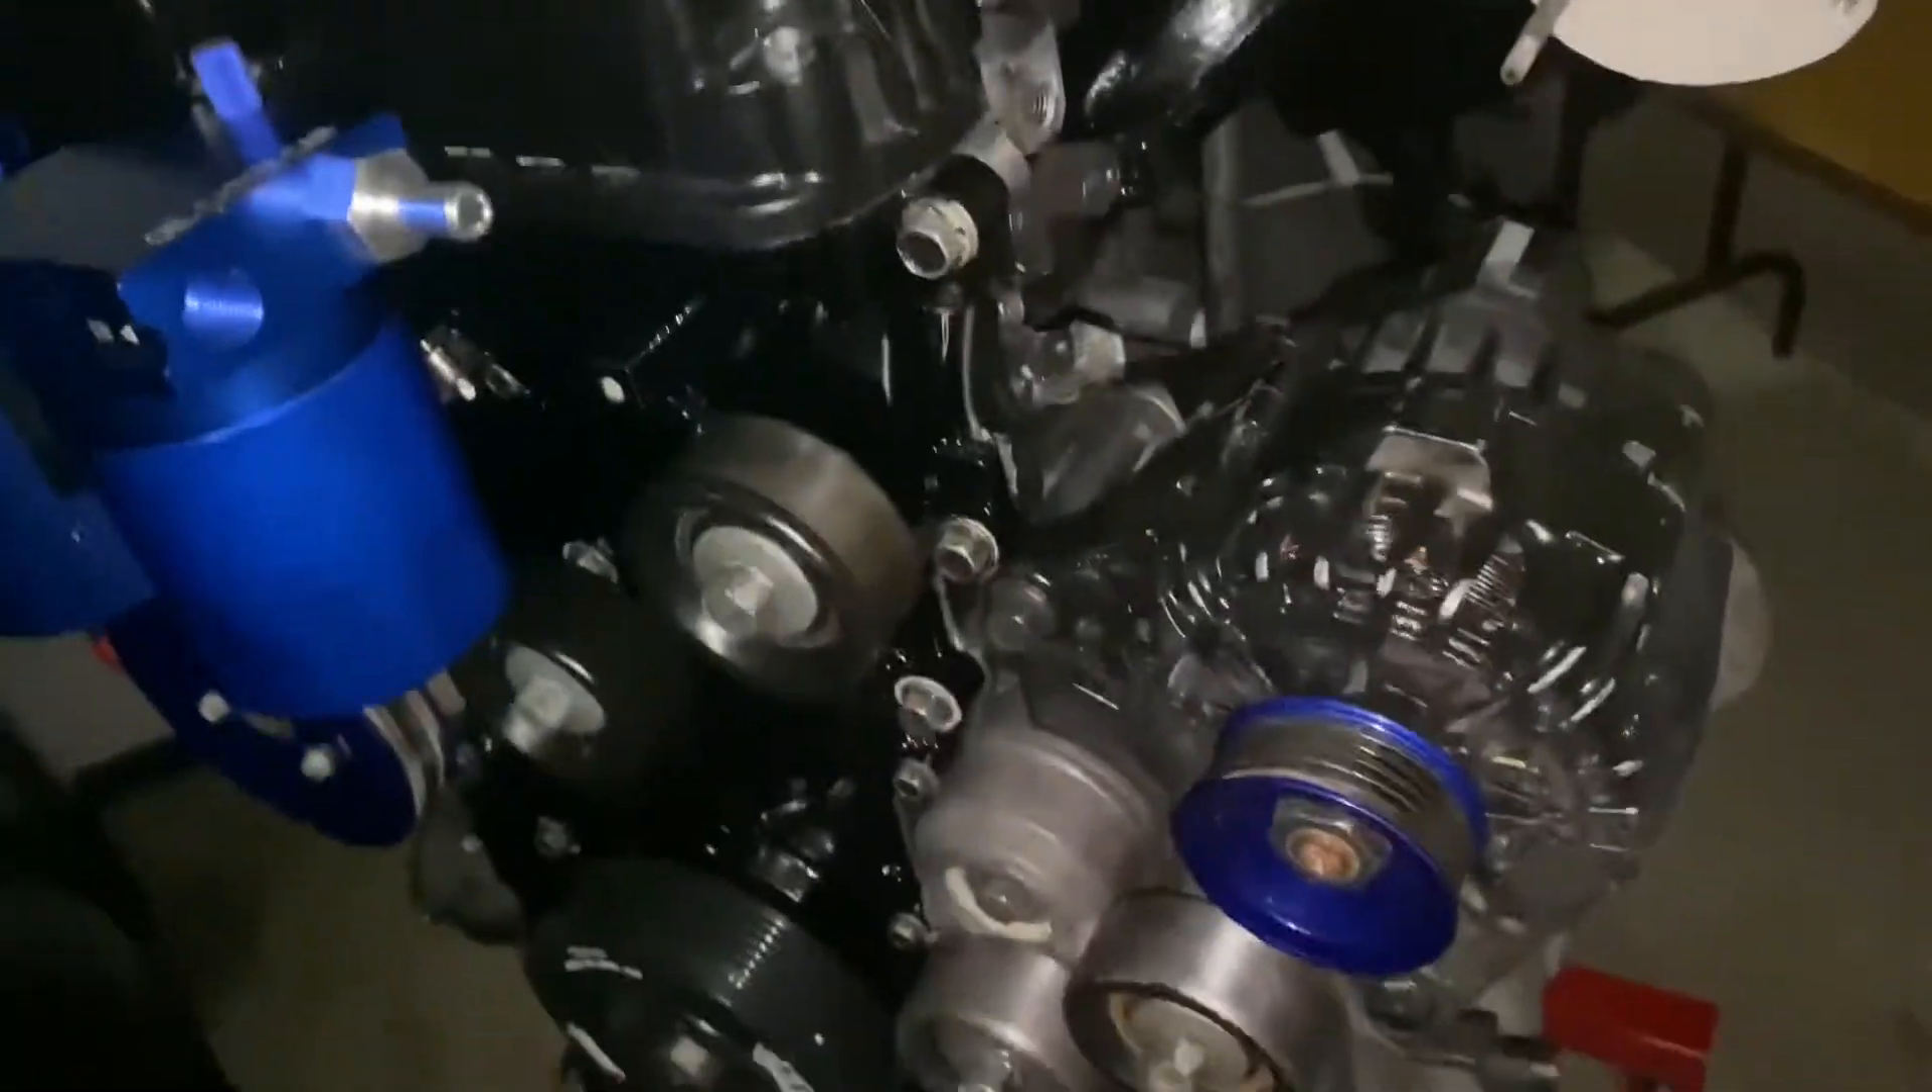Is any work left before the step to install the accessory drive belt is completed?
Yes.